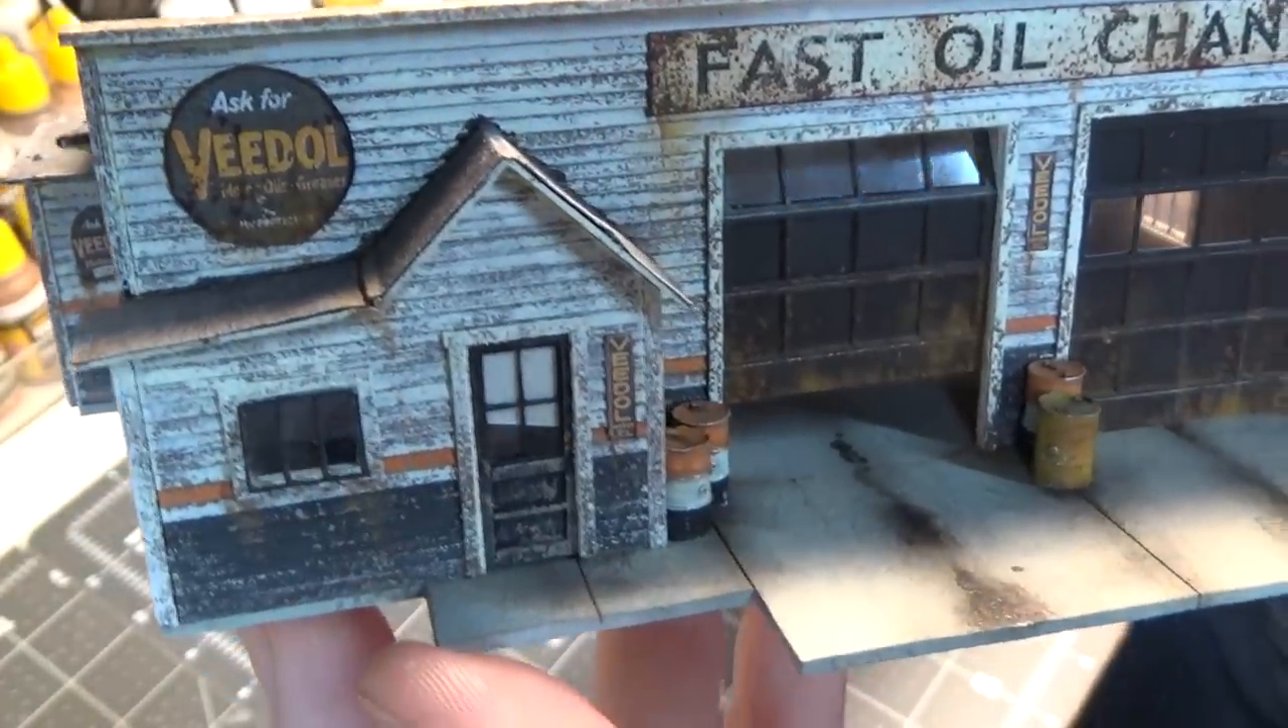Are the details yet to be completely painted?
No.